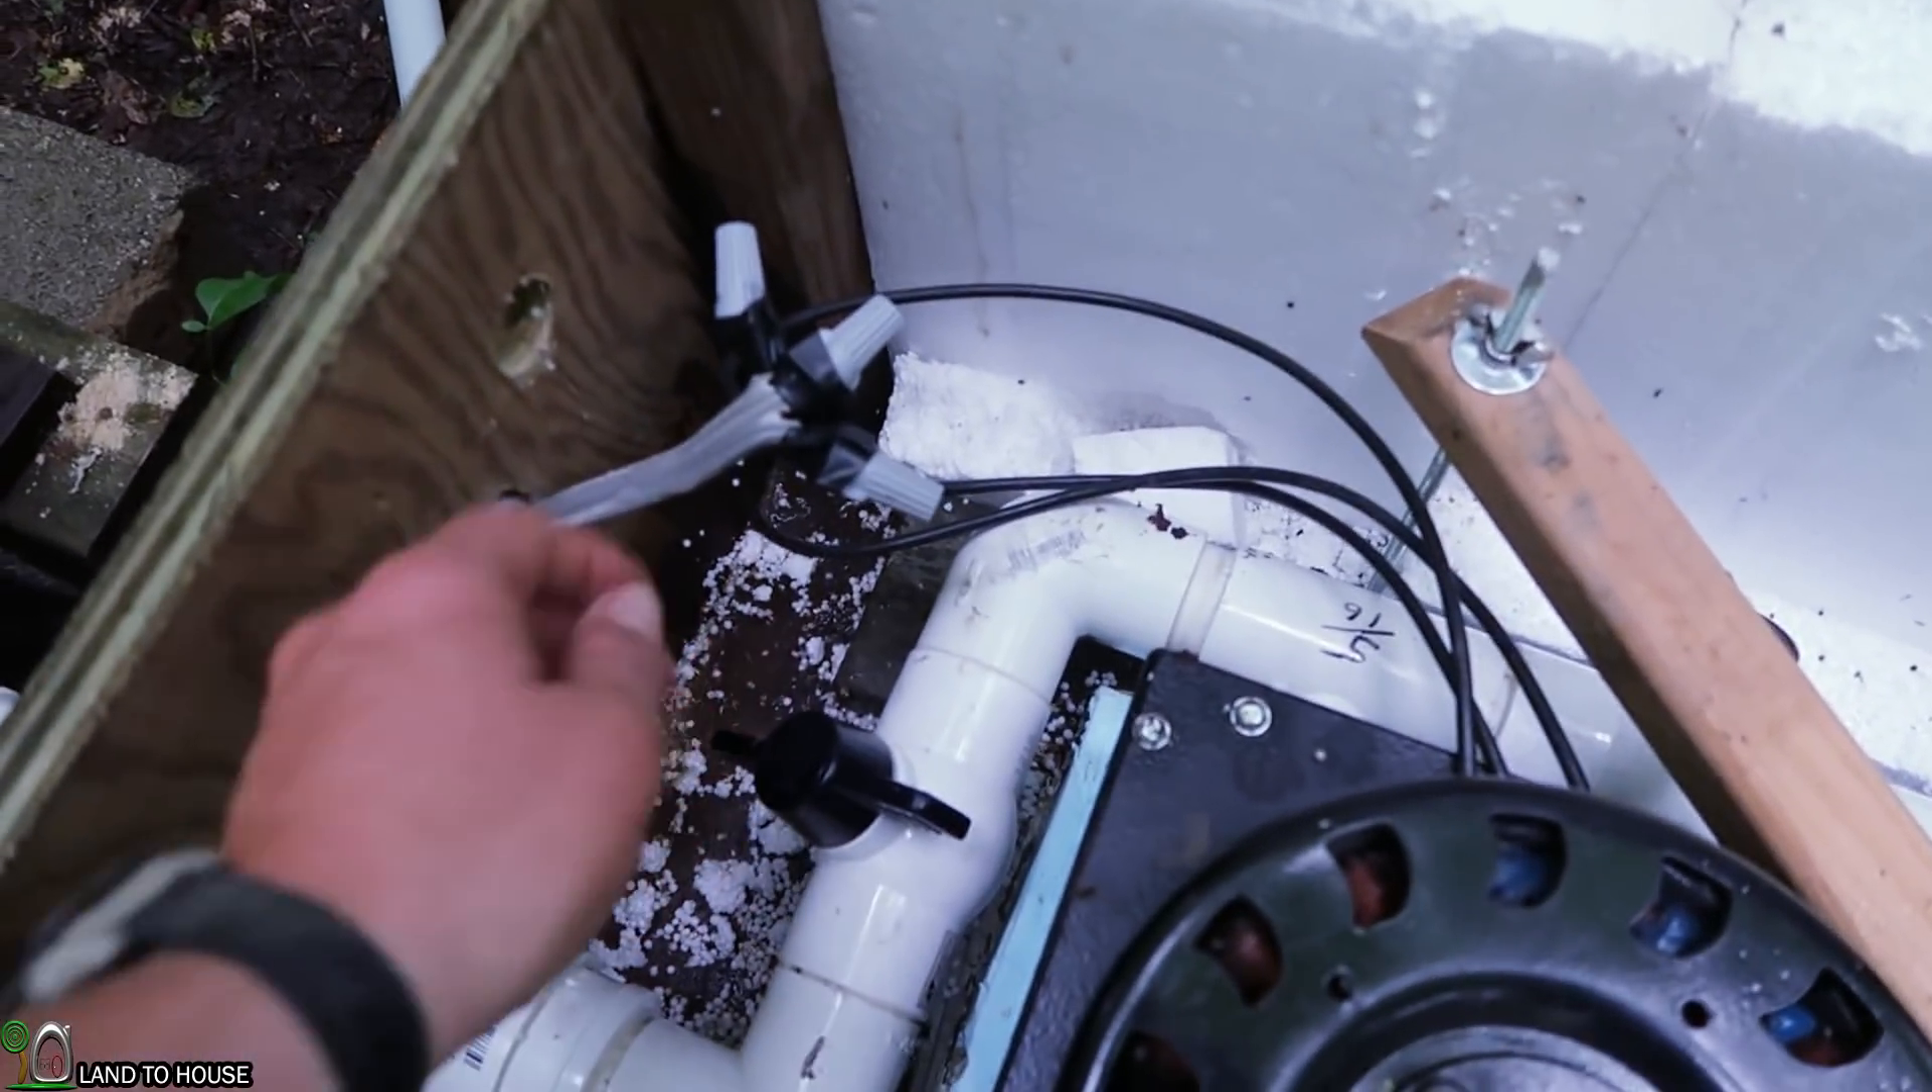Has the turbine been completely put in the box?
Yes.